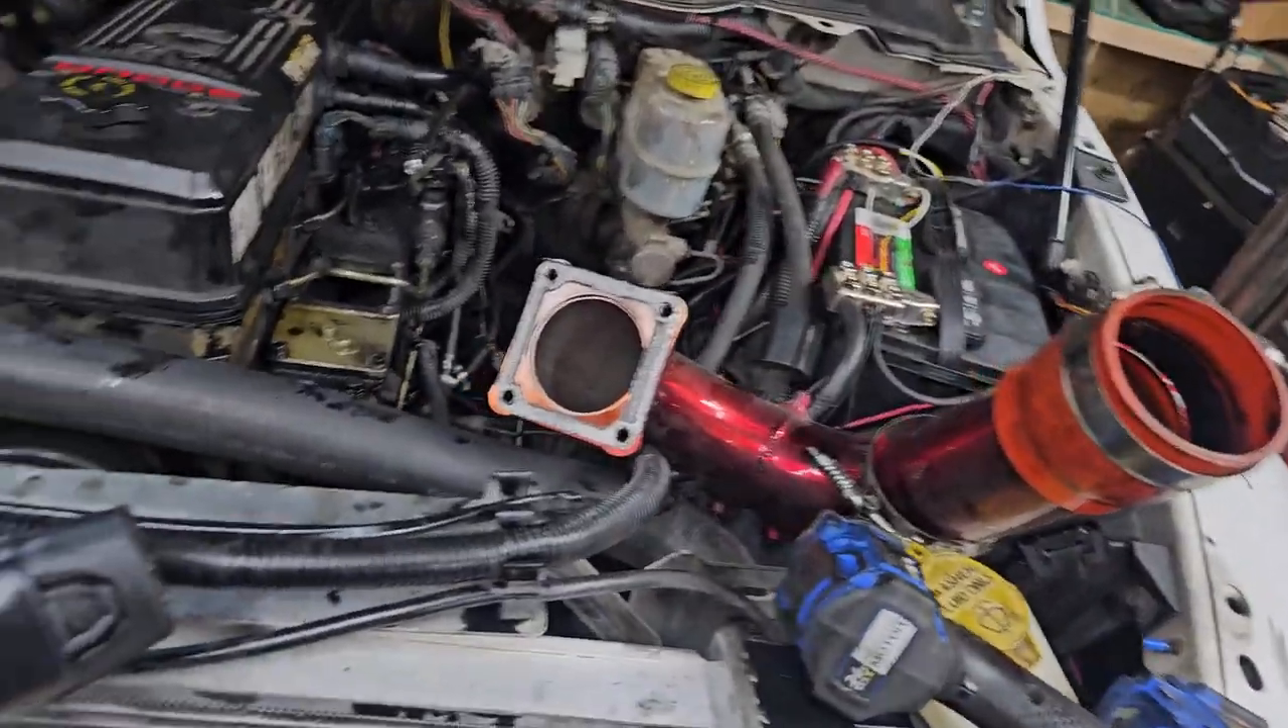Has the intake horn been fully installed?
No.